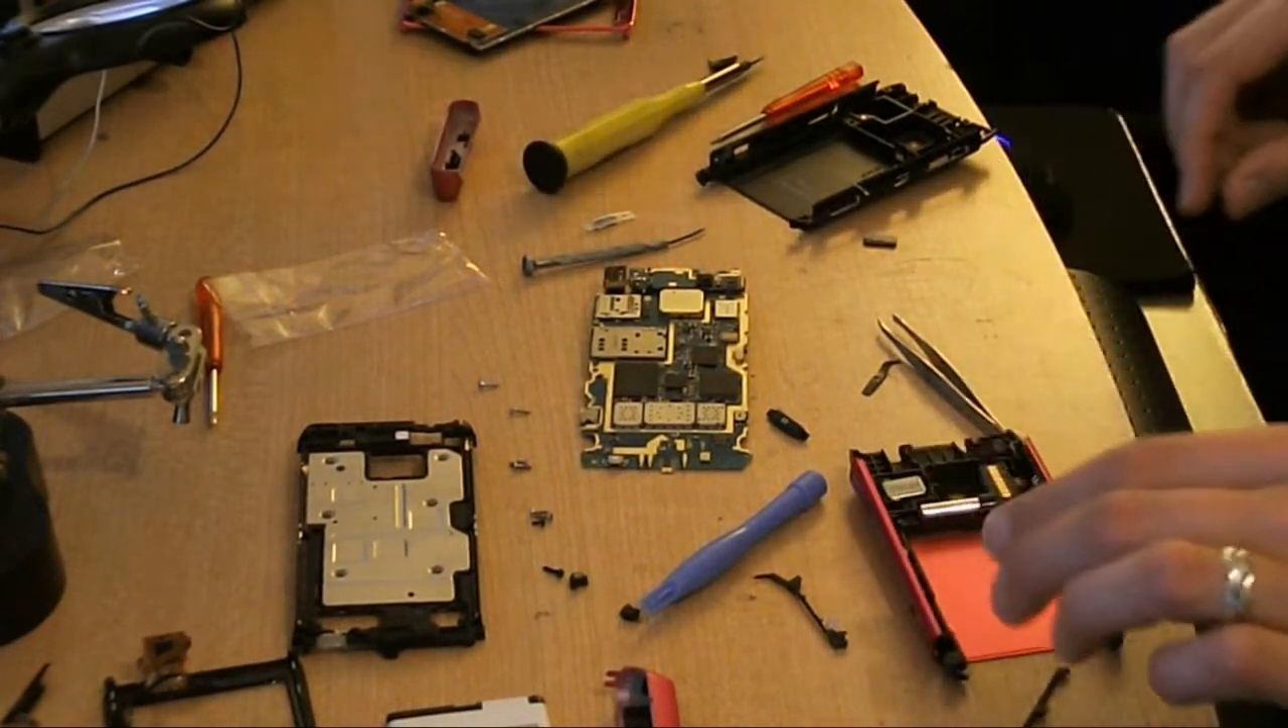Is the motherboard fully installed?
No.